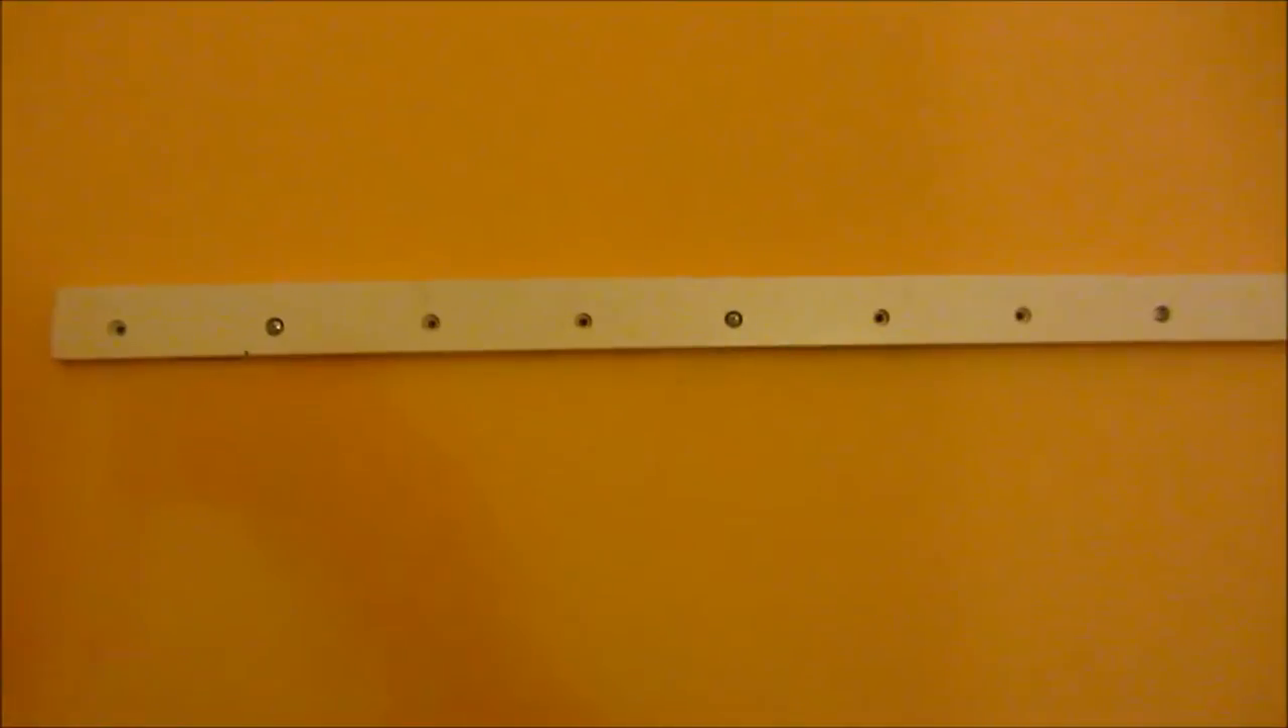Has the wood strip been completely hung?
Yes.